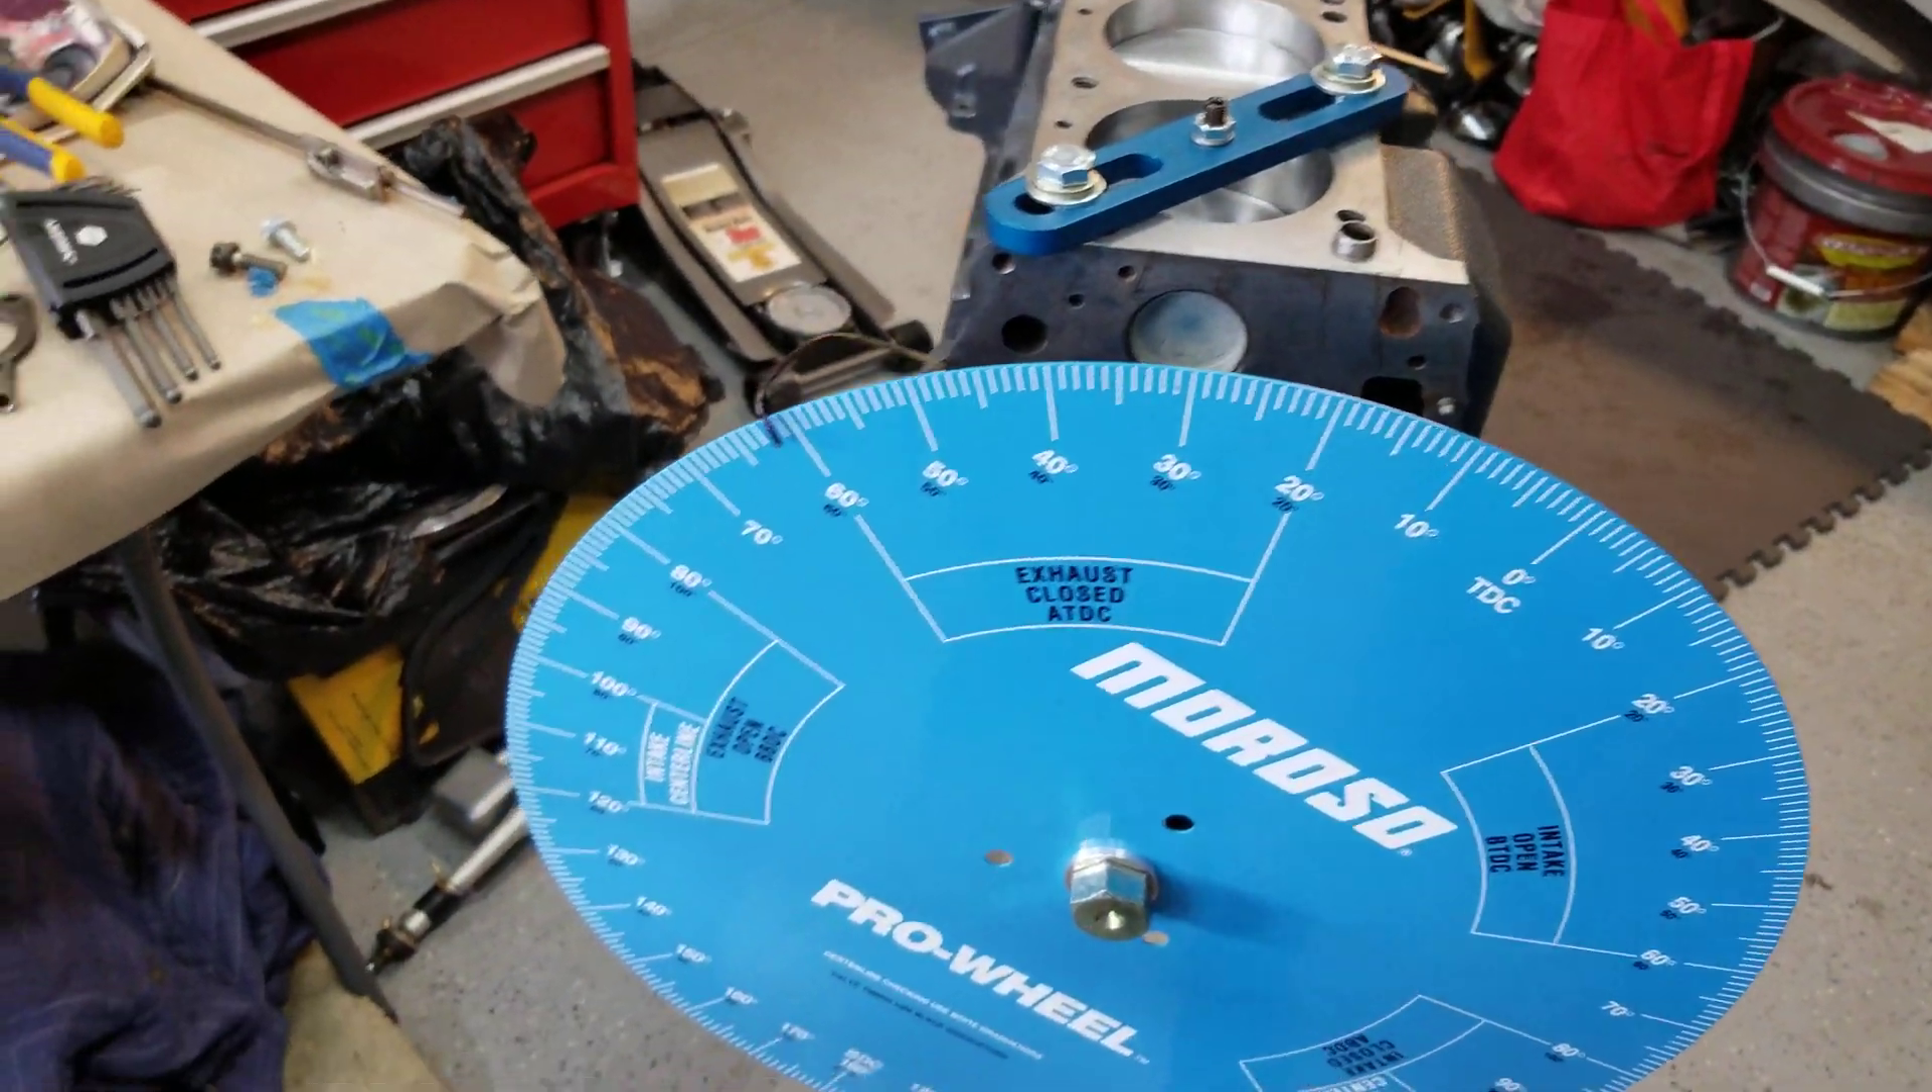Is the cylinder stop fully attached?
Yes.